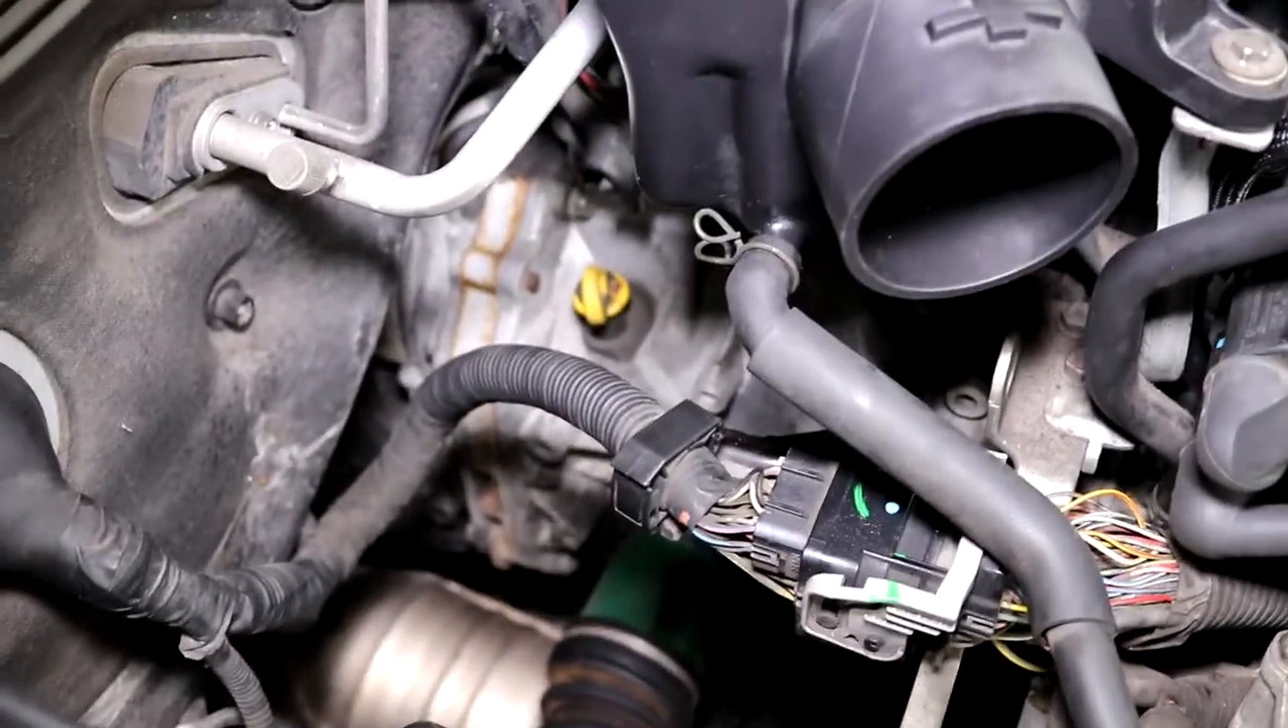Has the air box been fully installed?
No.